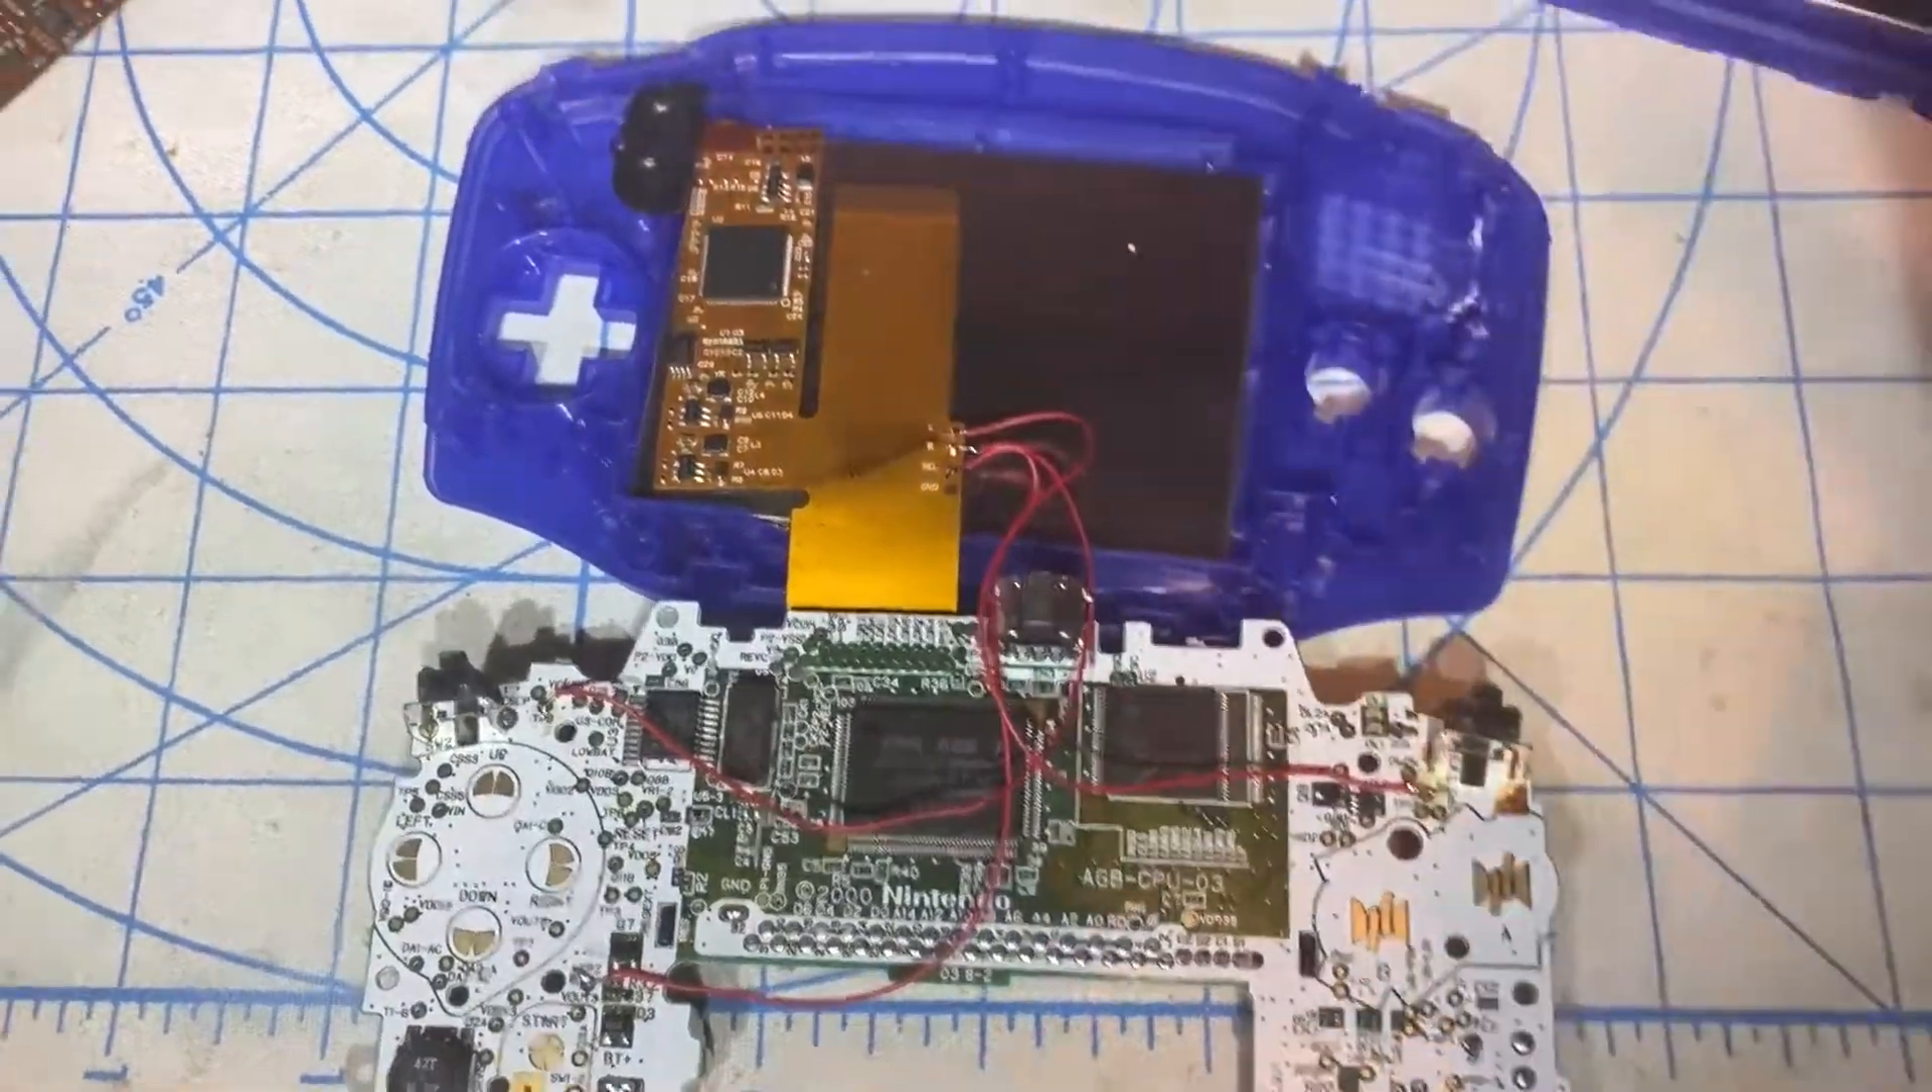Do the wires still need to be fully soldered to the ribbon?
No.